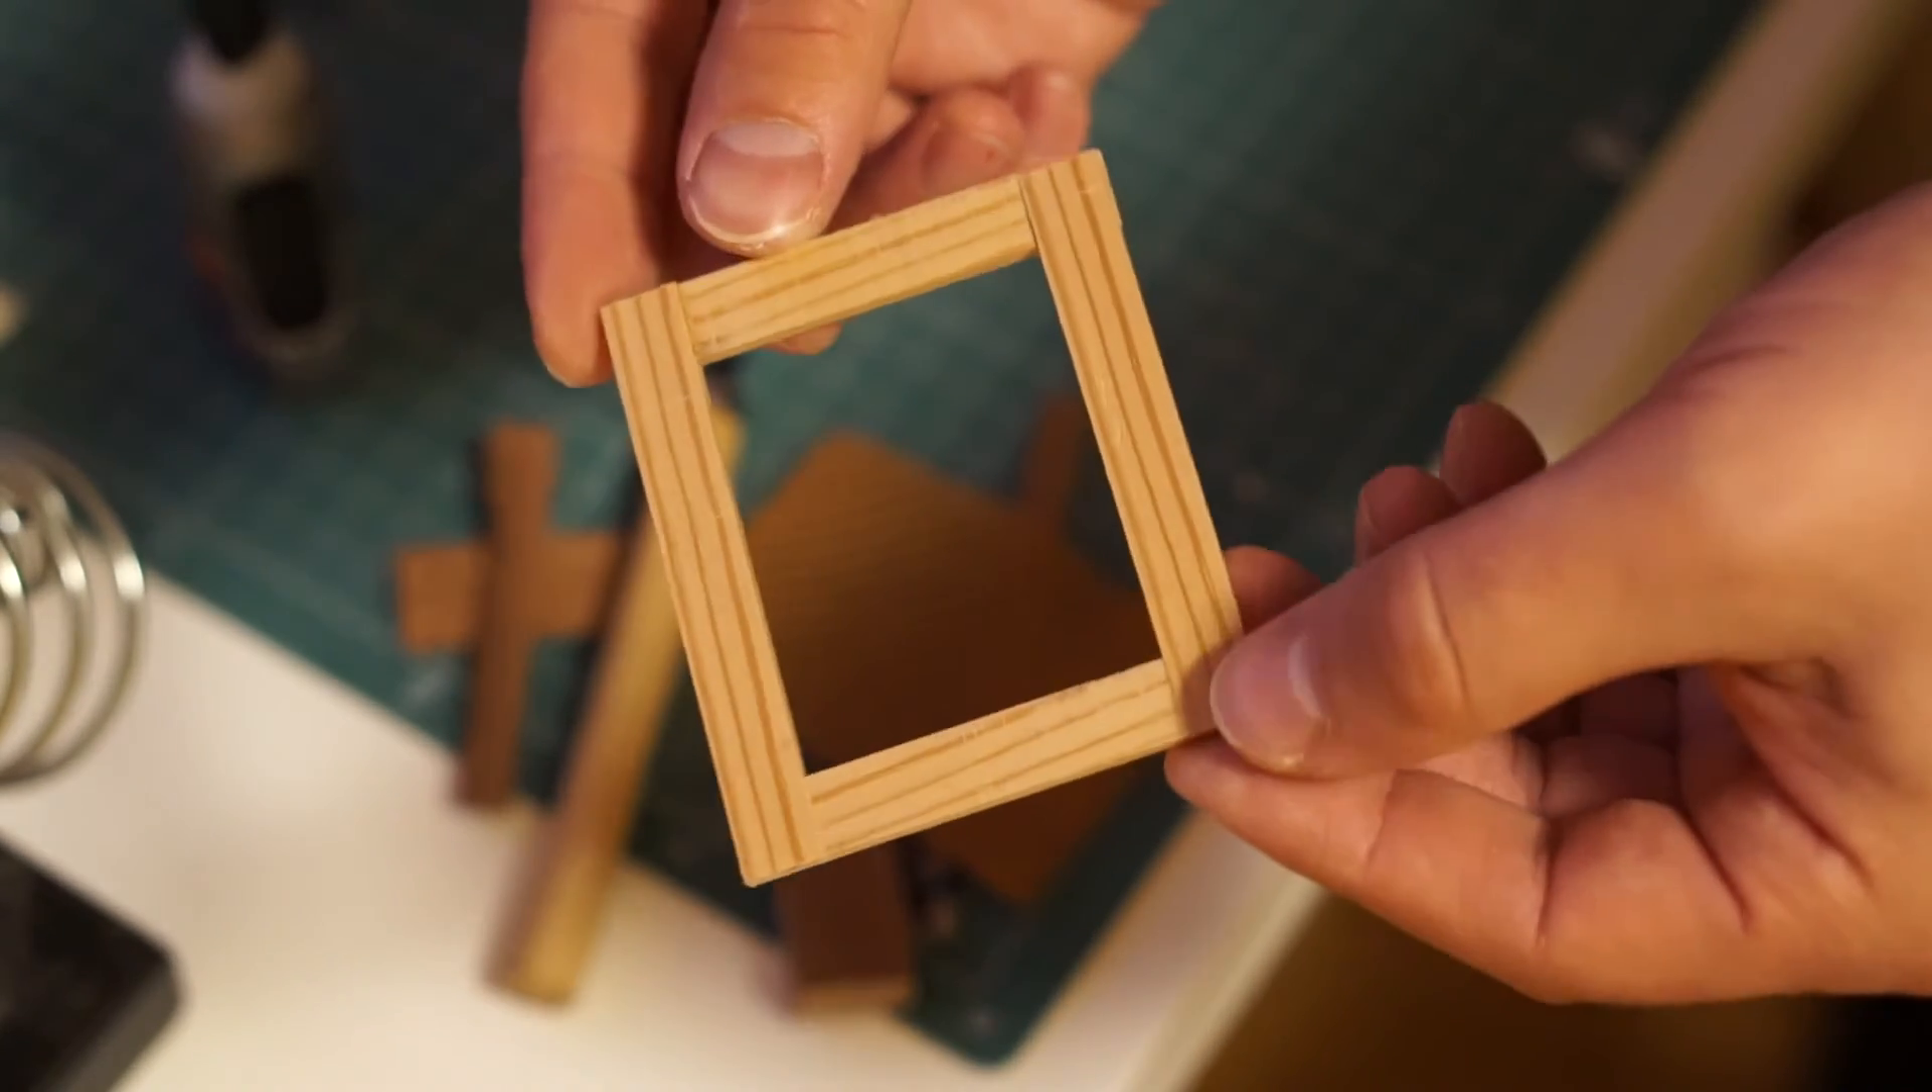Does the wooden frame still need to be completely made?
No.